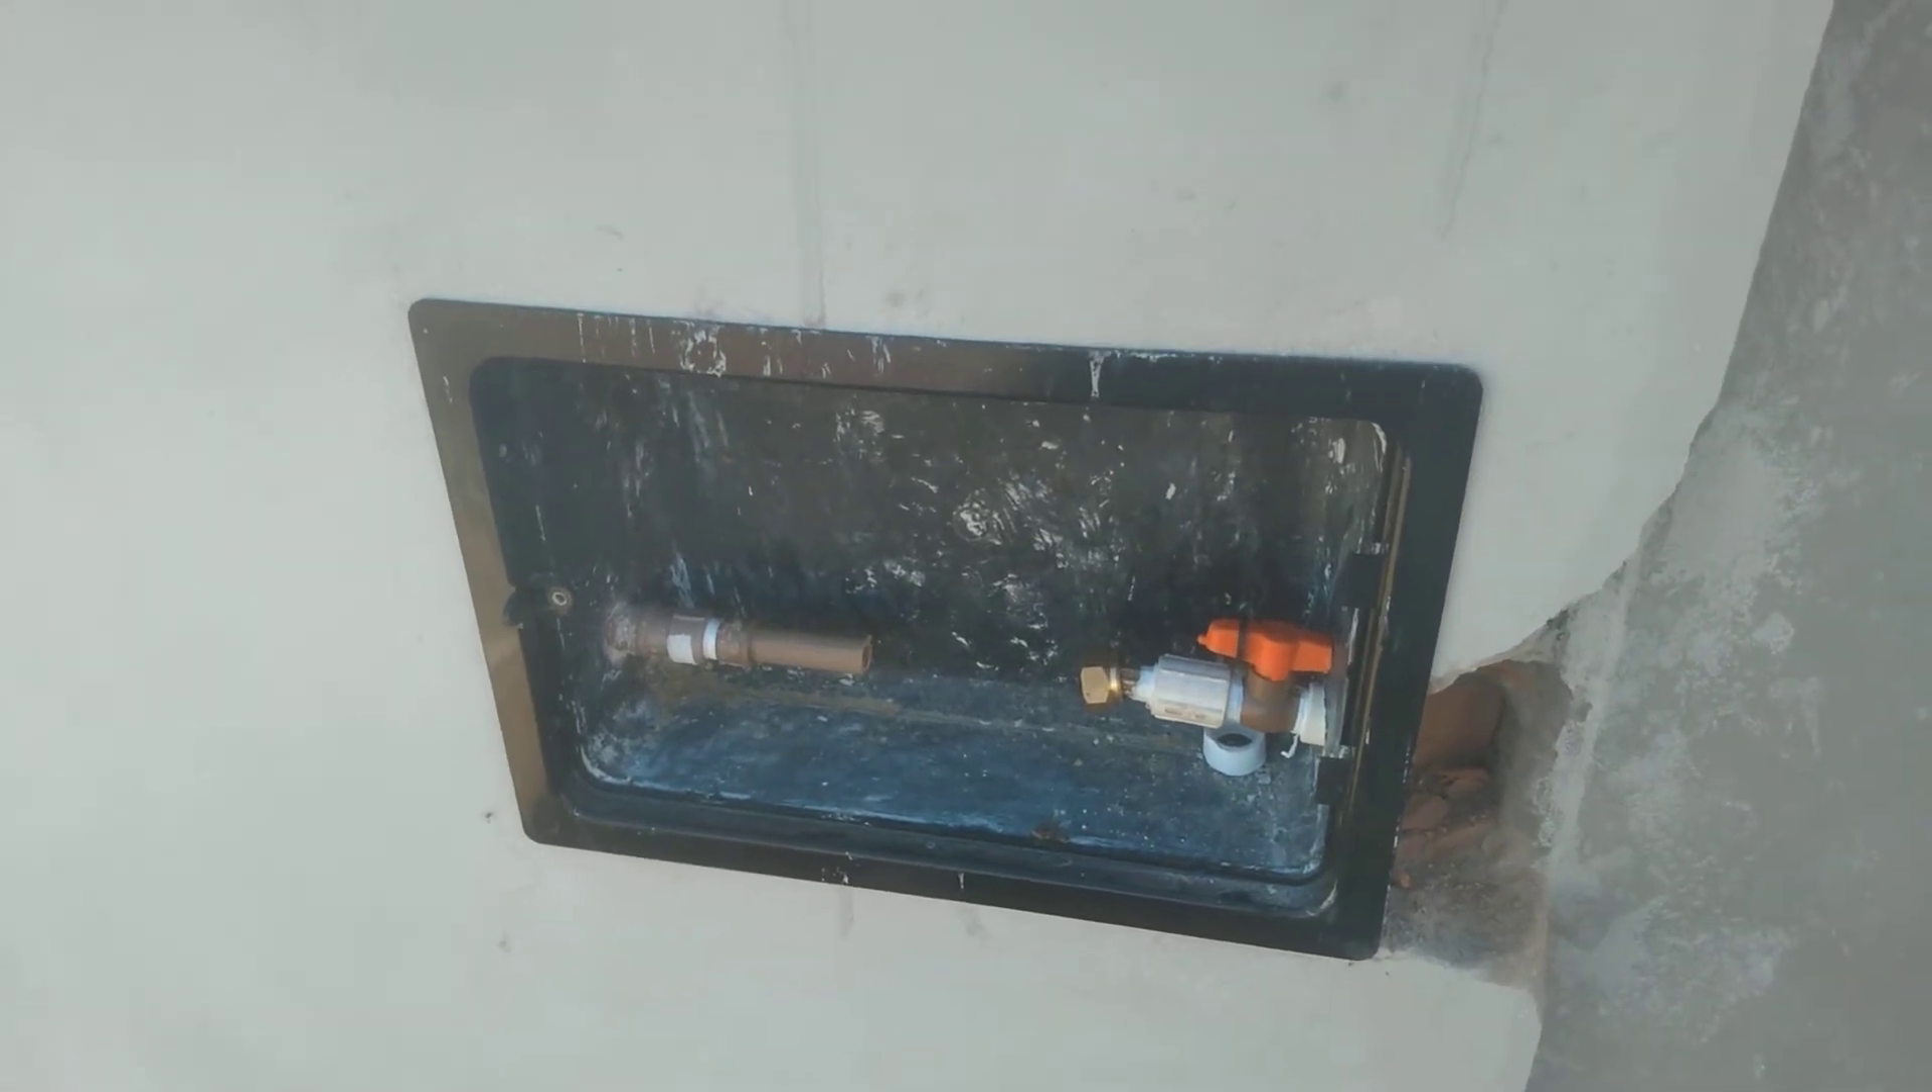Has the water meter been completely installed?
No.